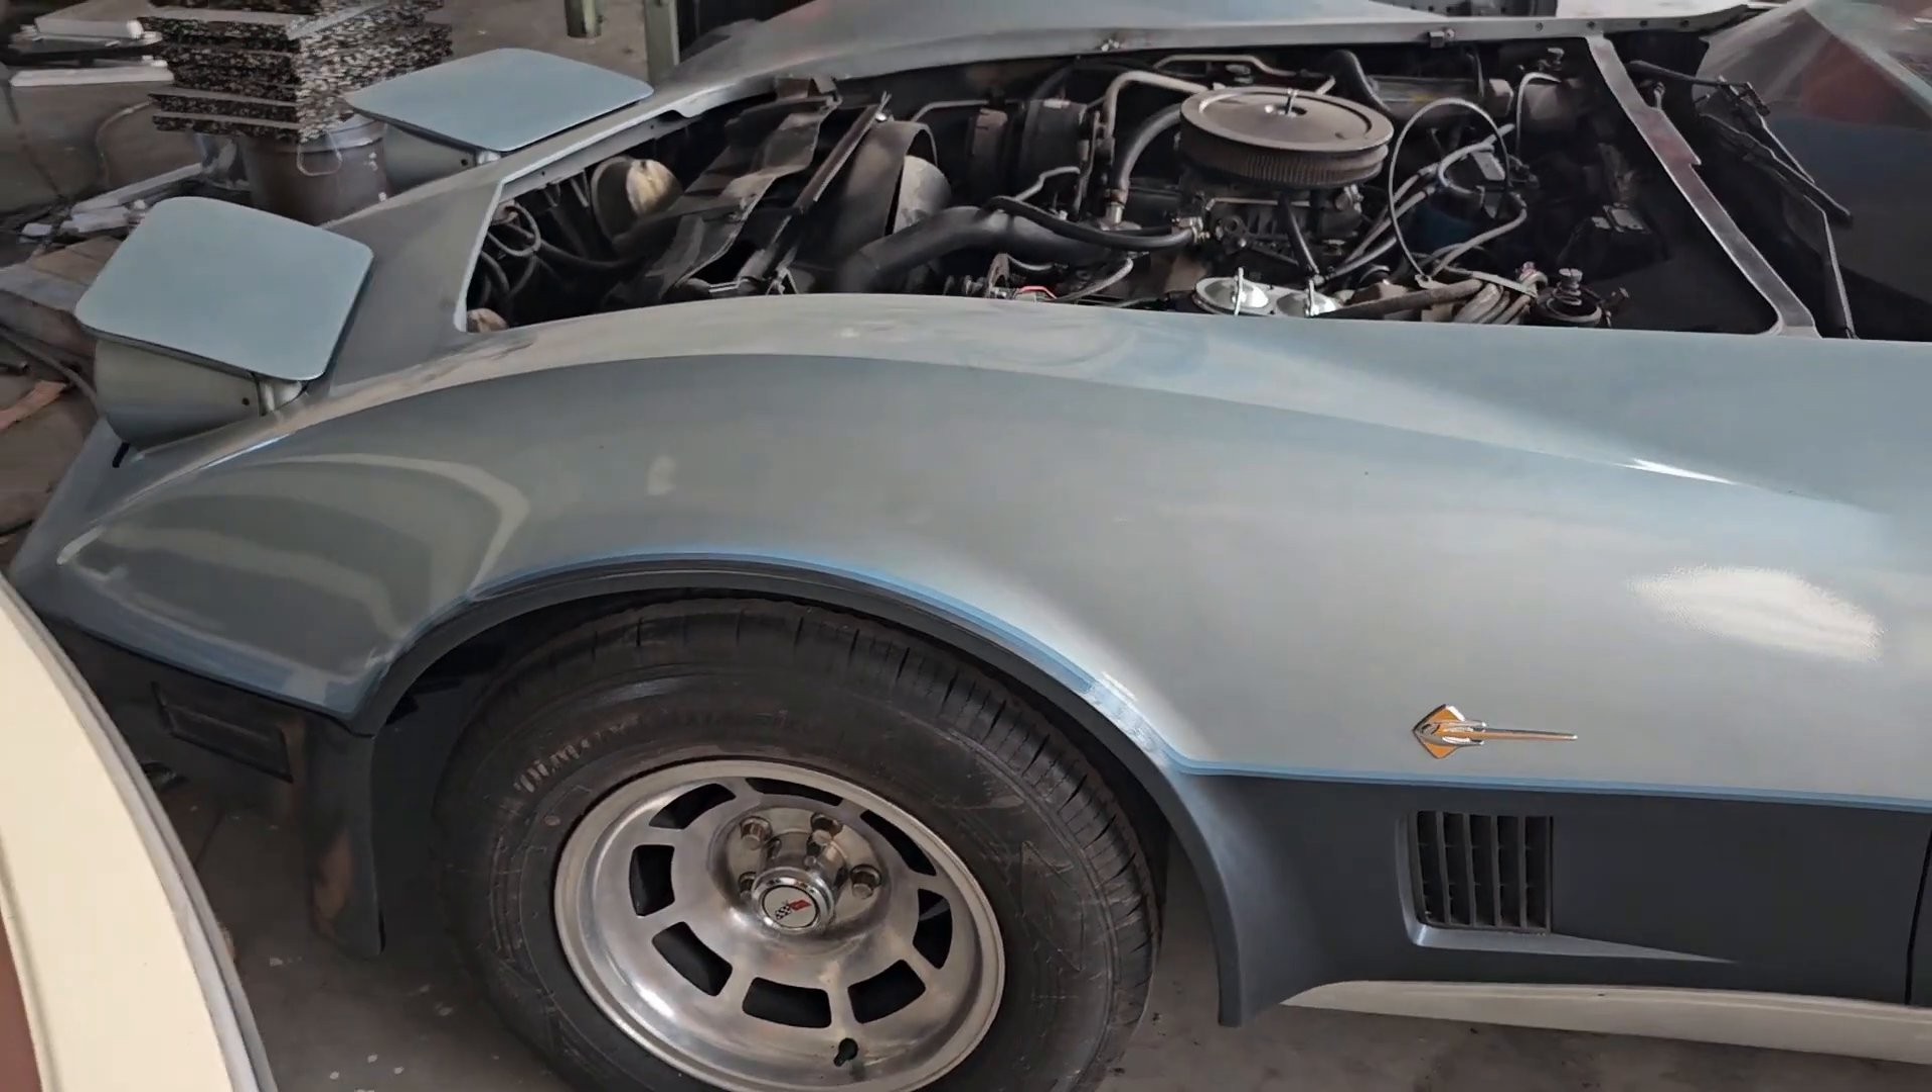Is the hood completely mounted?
No.